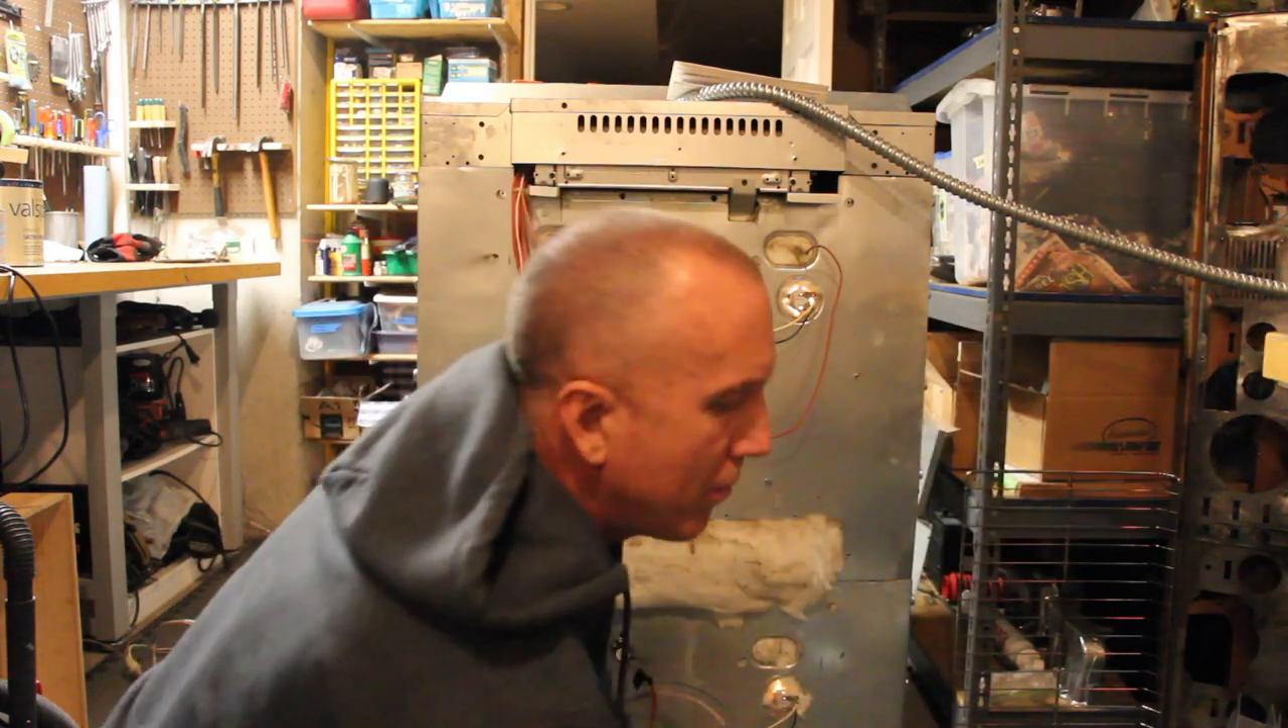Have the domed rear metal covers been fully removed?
Yes.